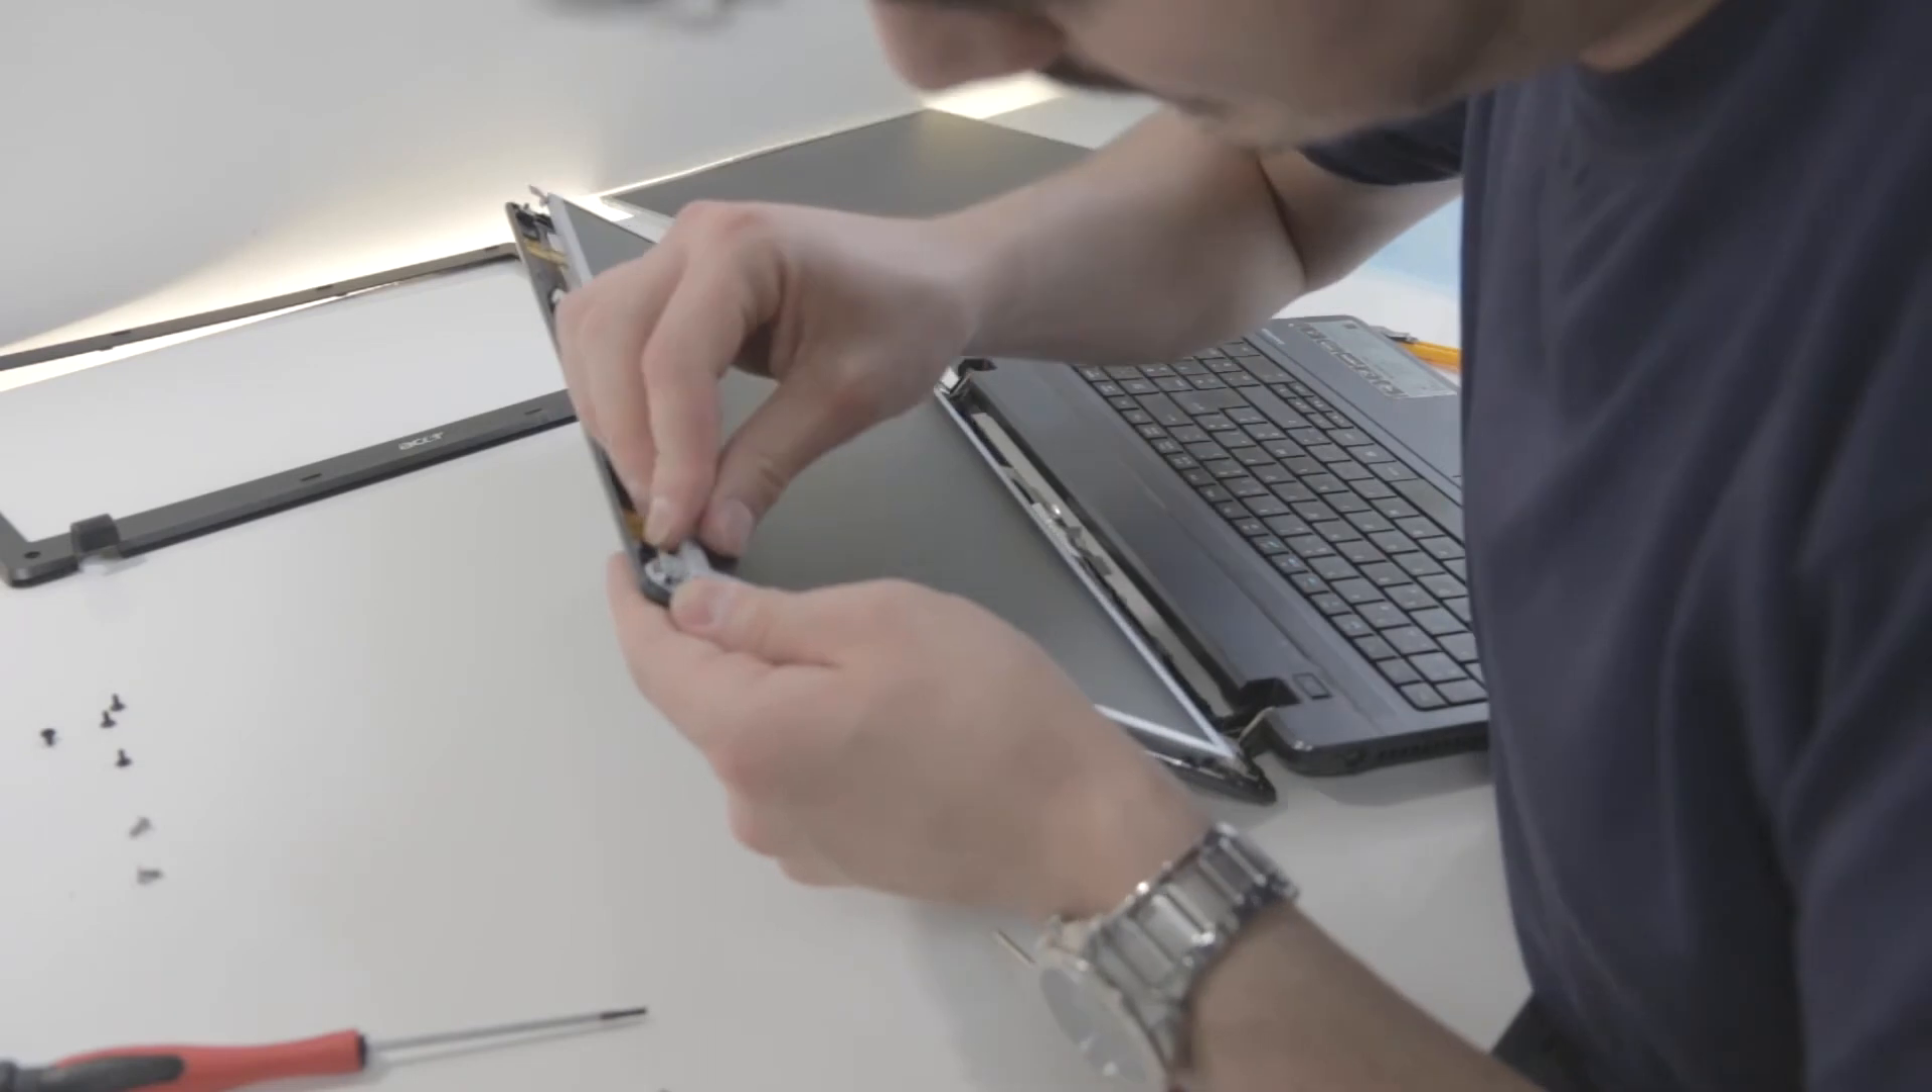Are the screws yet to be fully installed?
Yes.